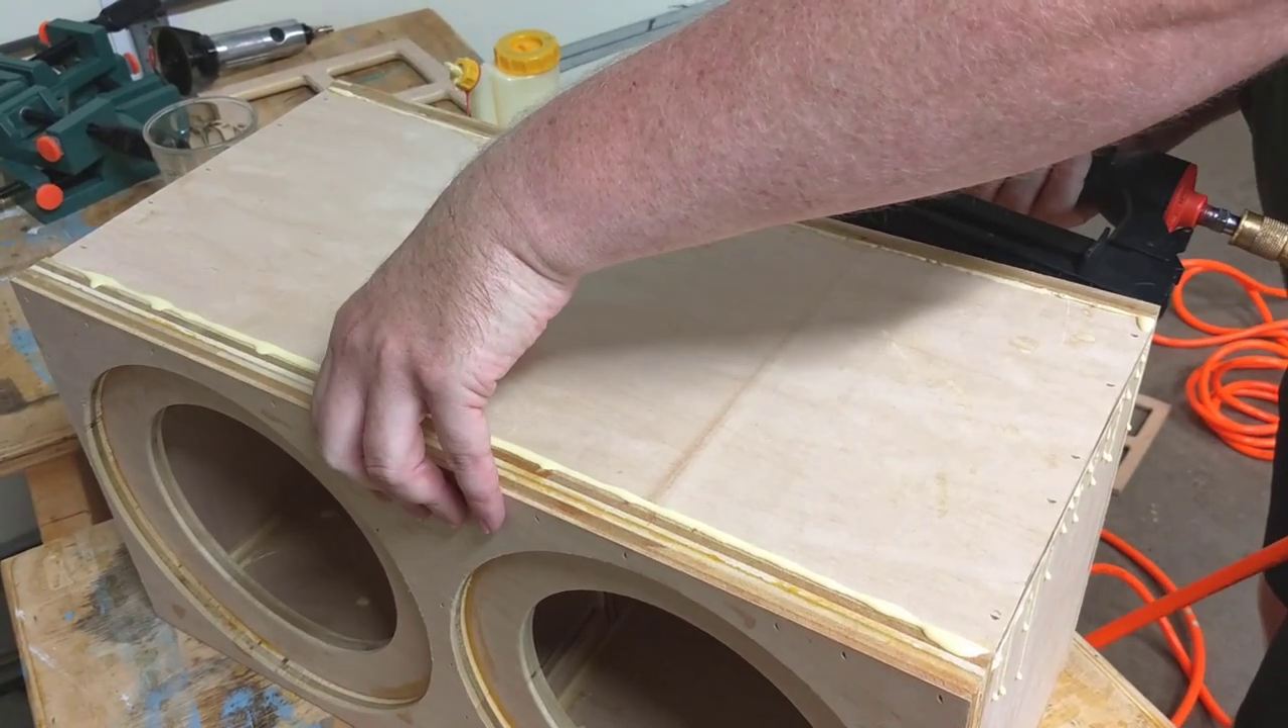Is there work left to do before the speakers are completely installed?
Yes.